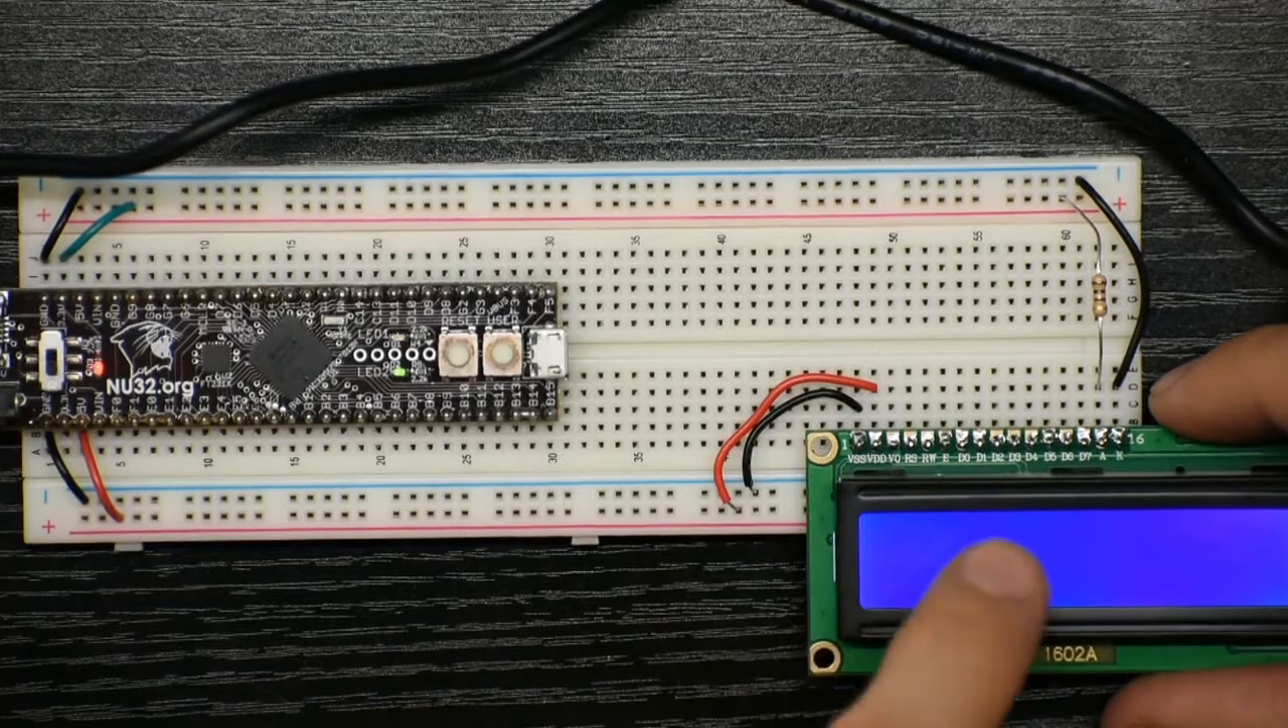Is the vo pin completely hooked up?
No.